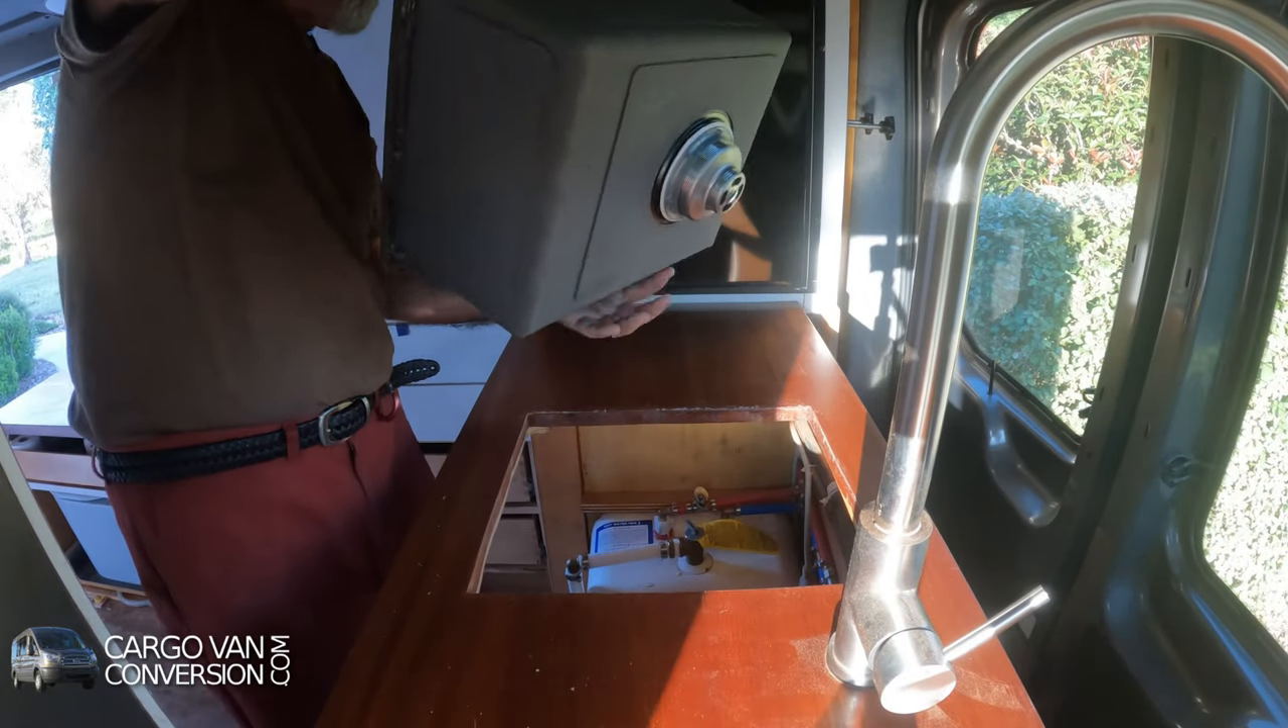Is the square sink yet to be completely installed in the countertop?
Yes.